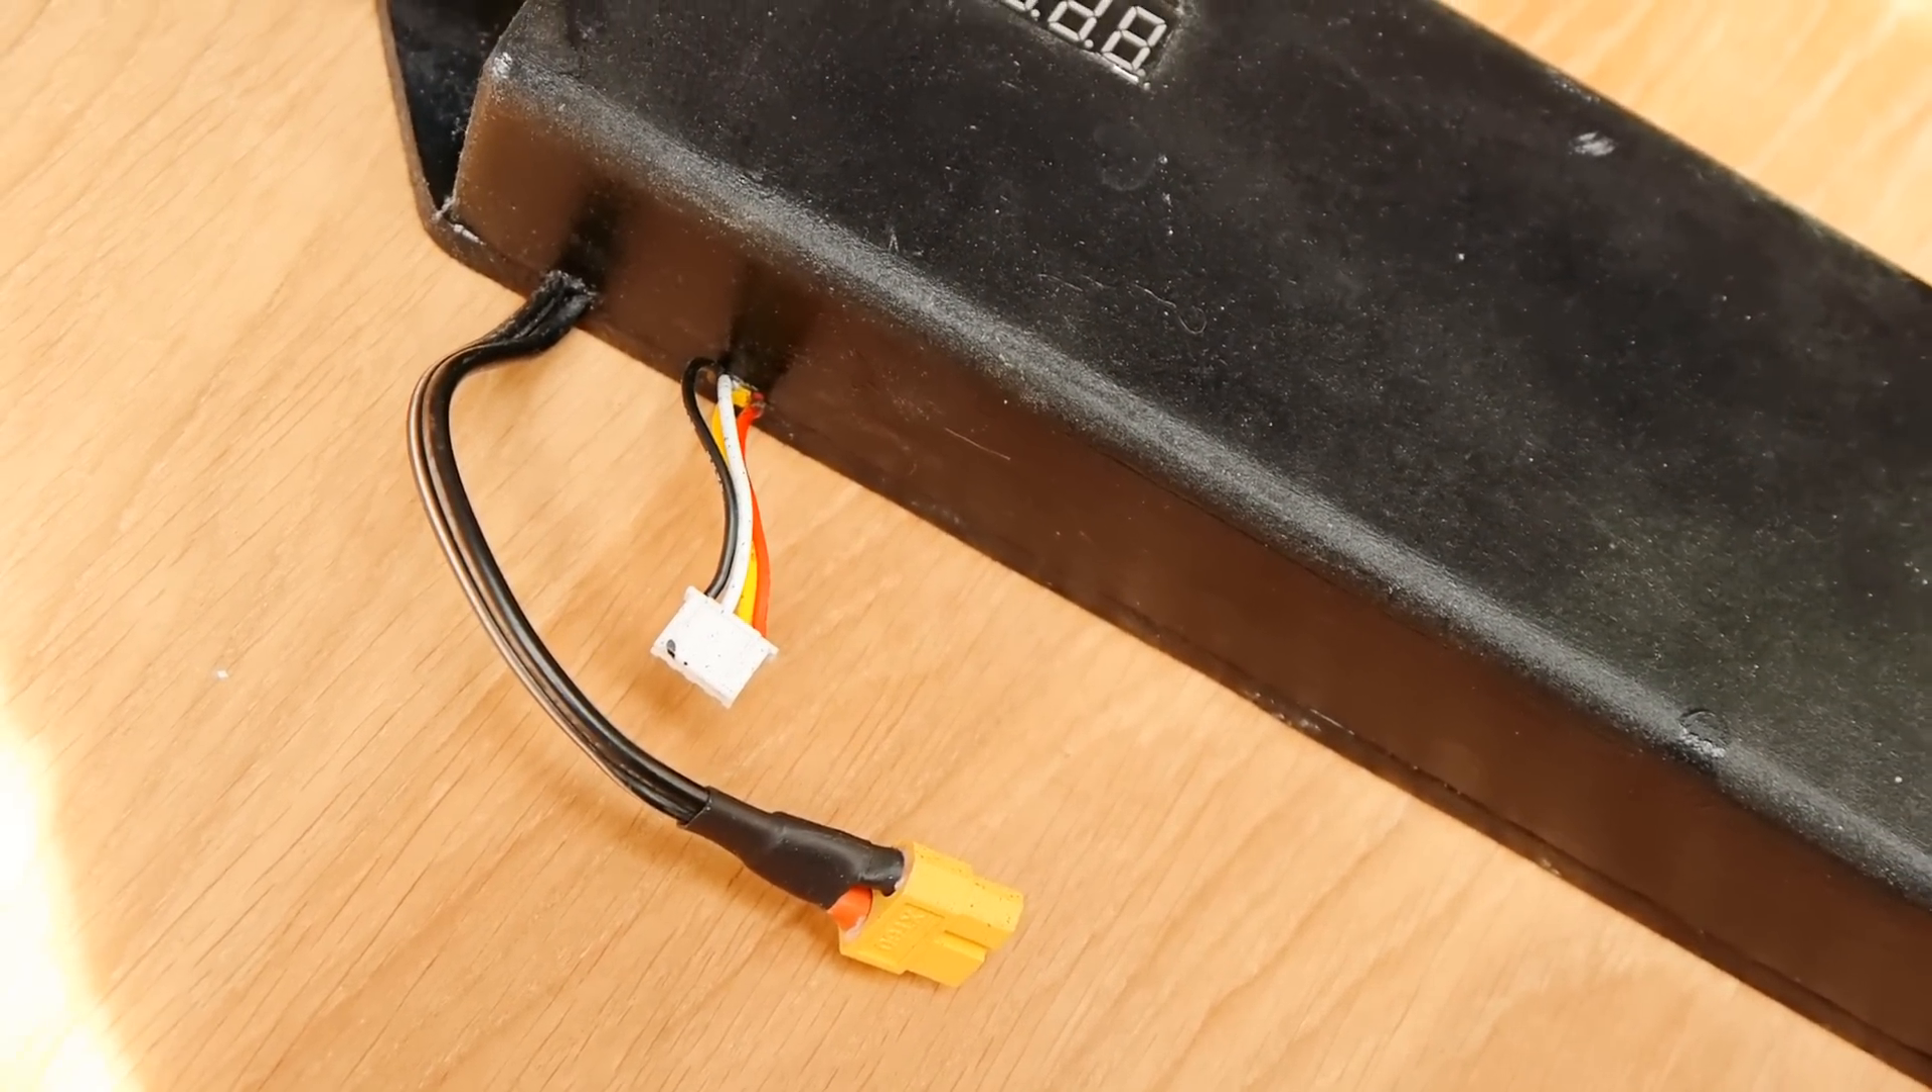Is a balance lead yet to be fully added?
No.